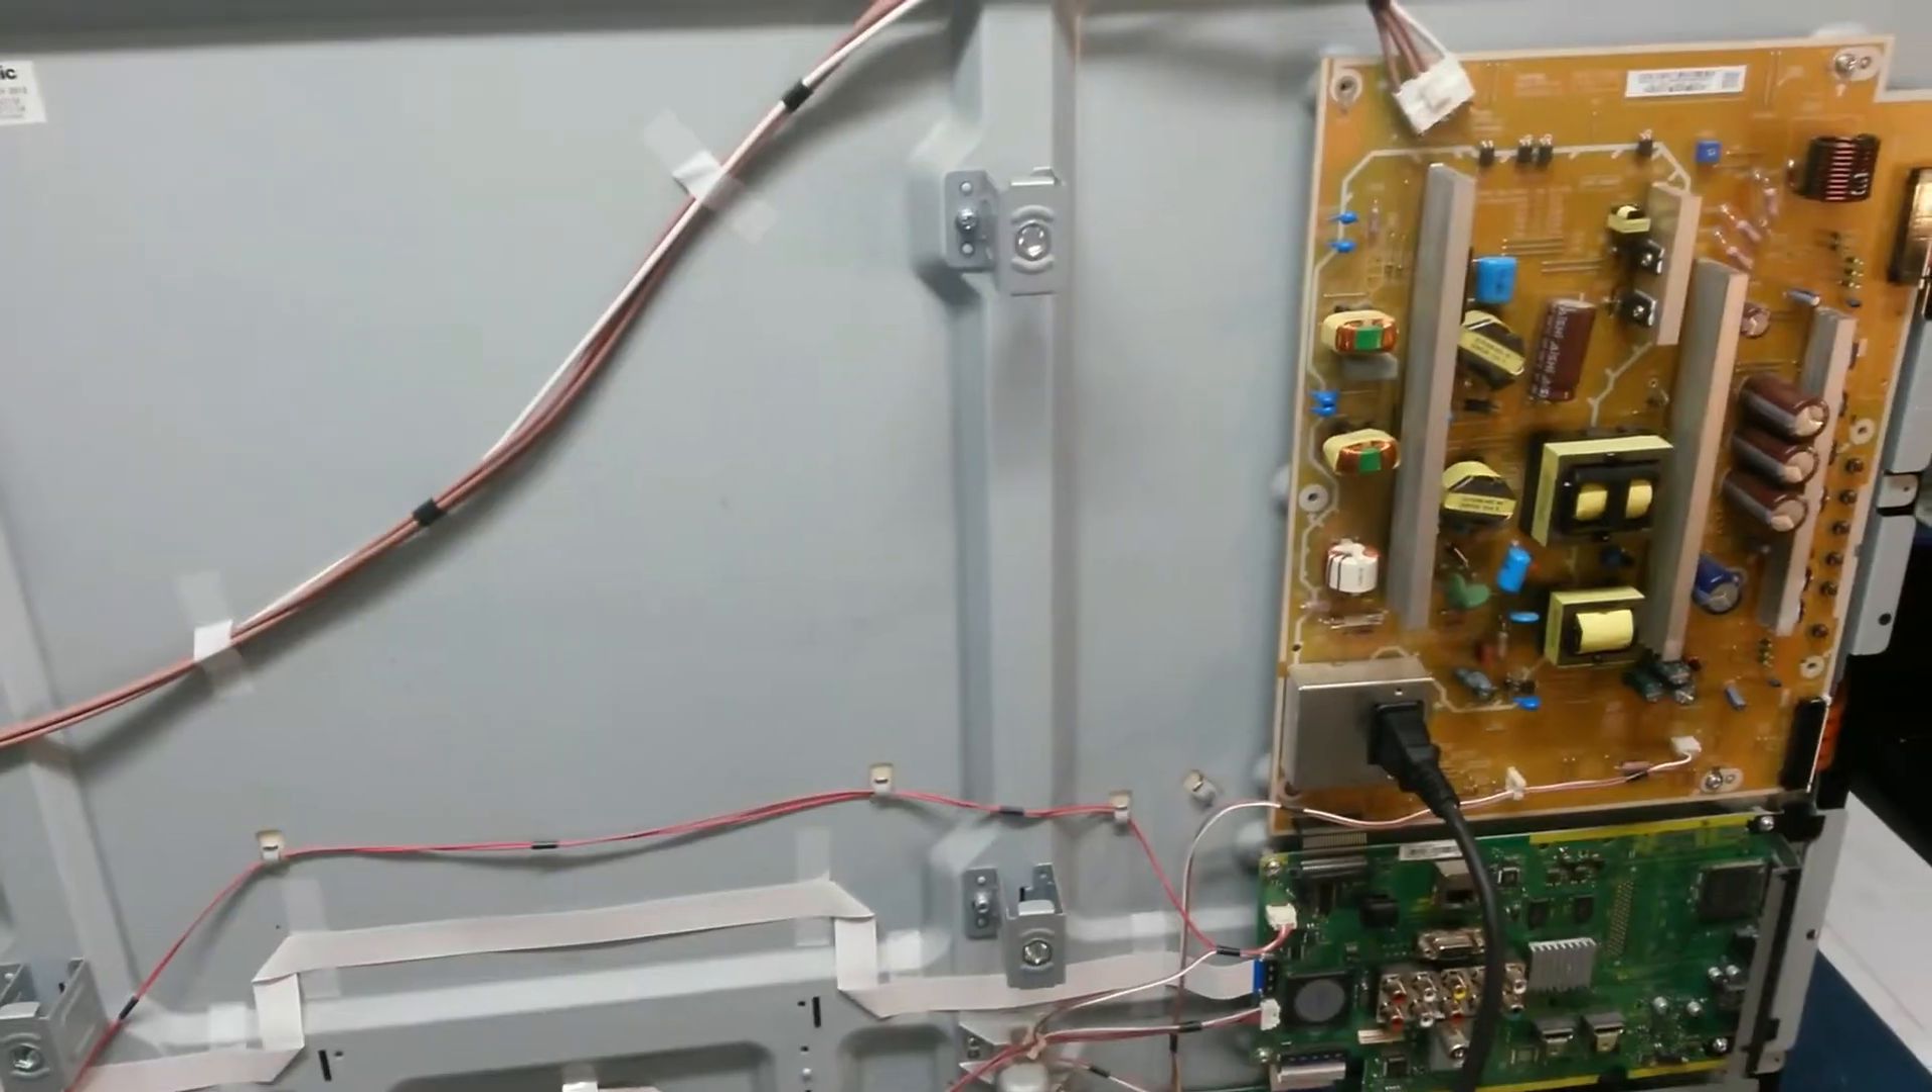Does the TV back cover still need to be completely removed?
No.